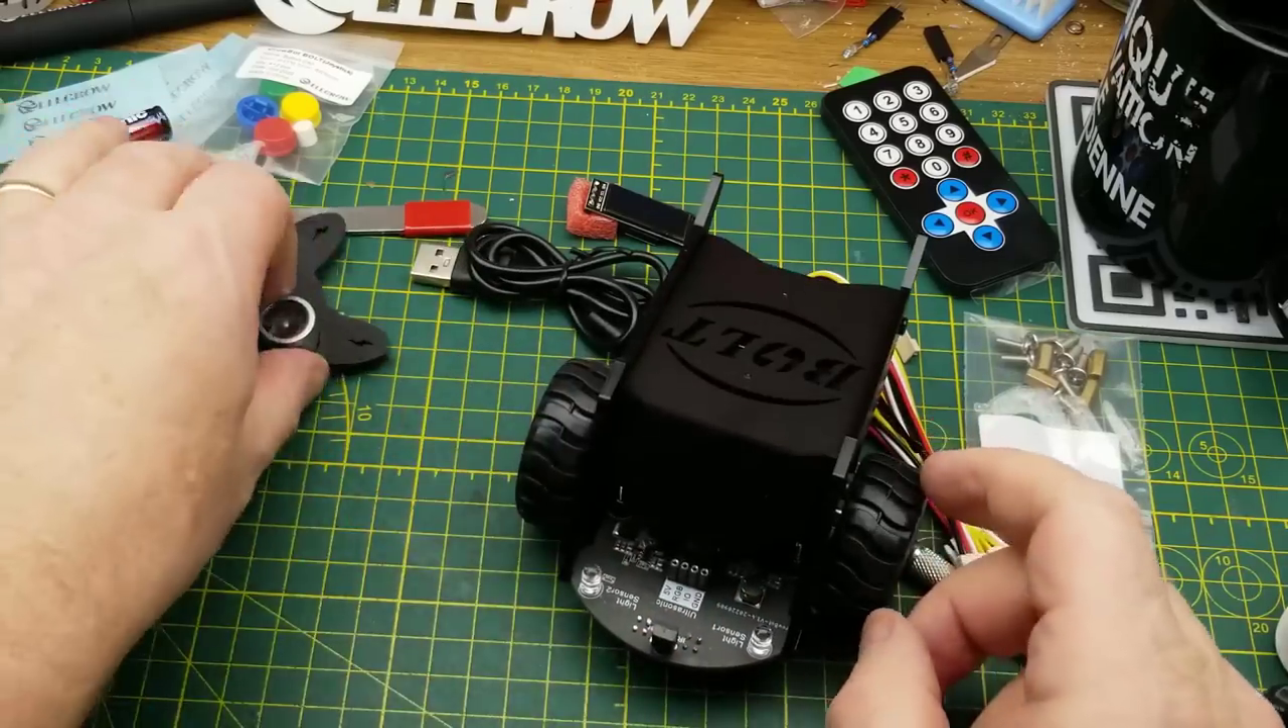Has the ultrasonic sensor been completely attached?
No.